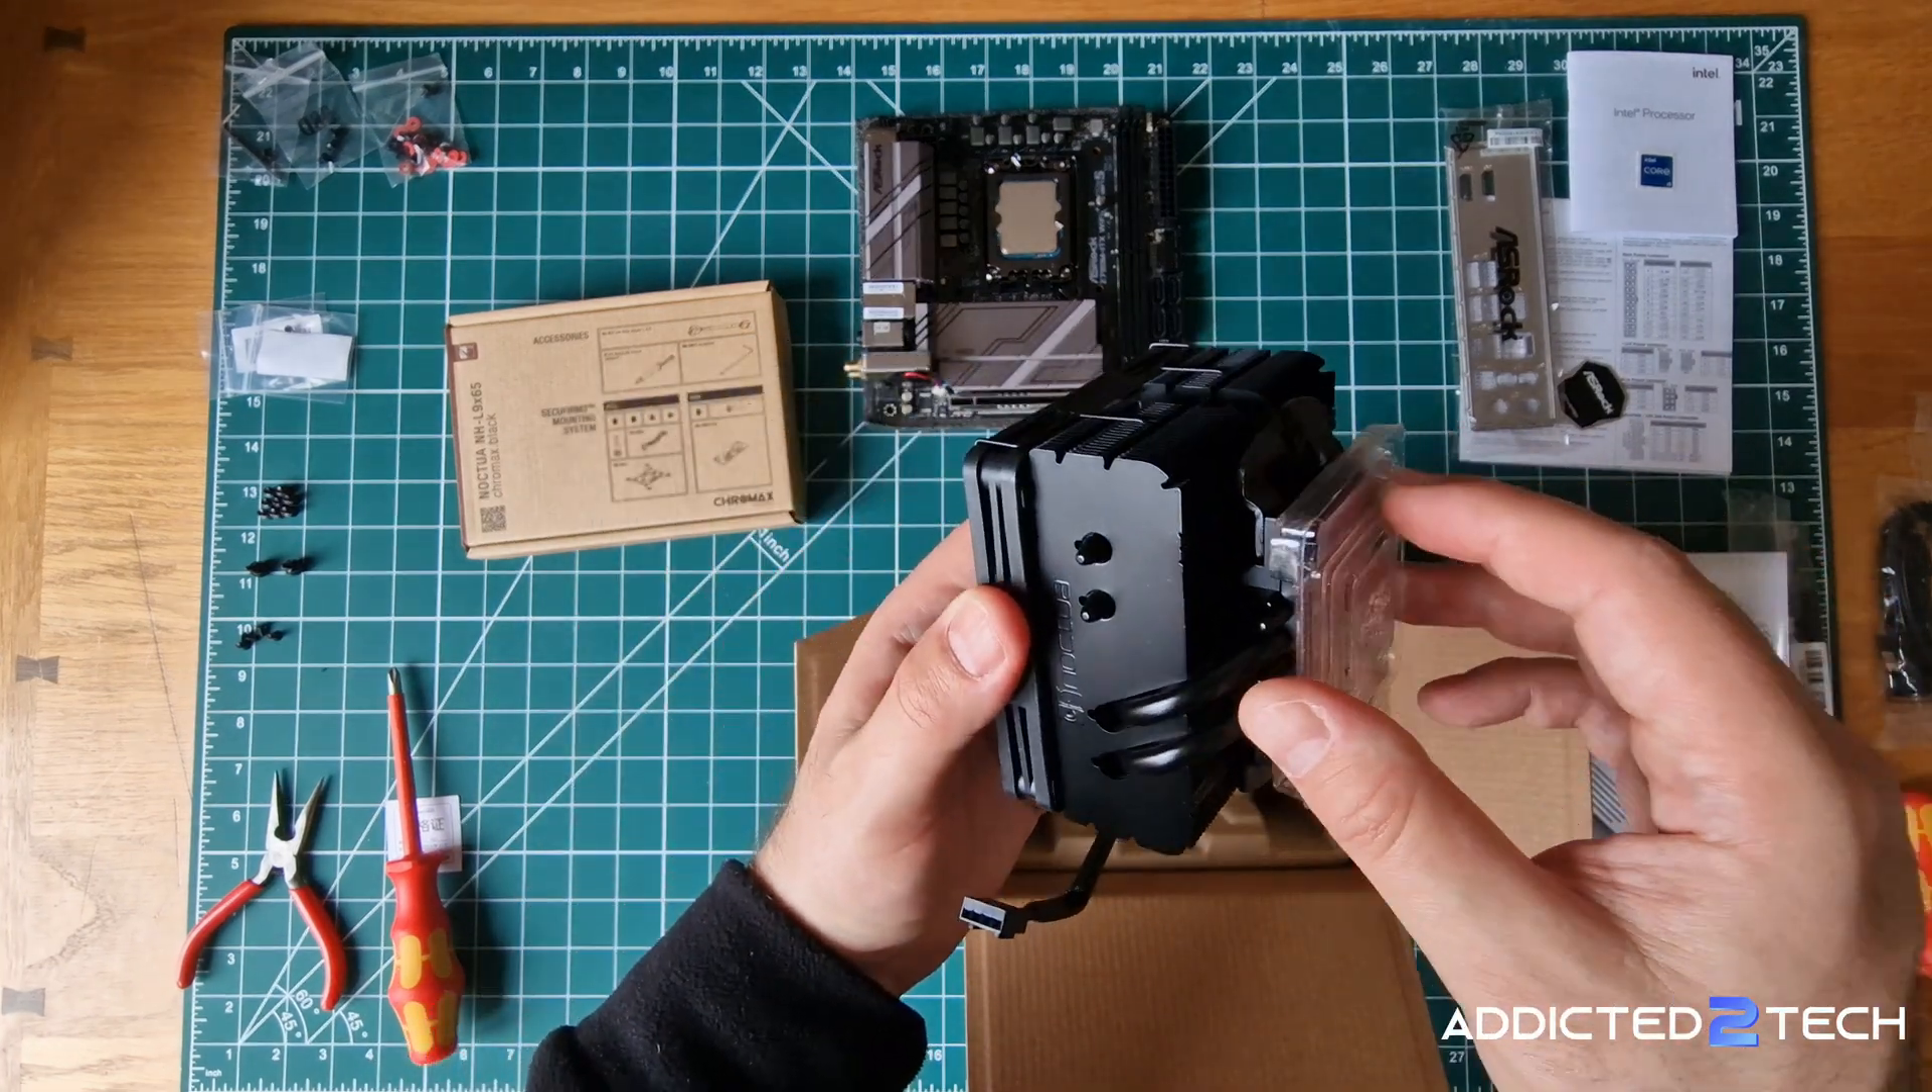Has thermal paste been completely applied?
No.